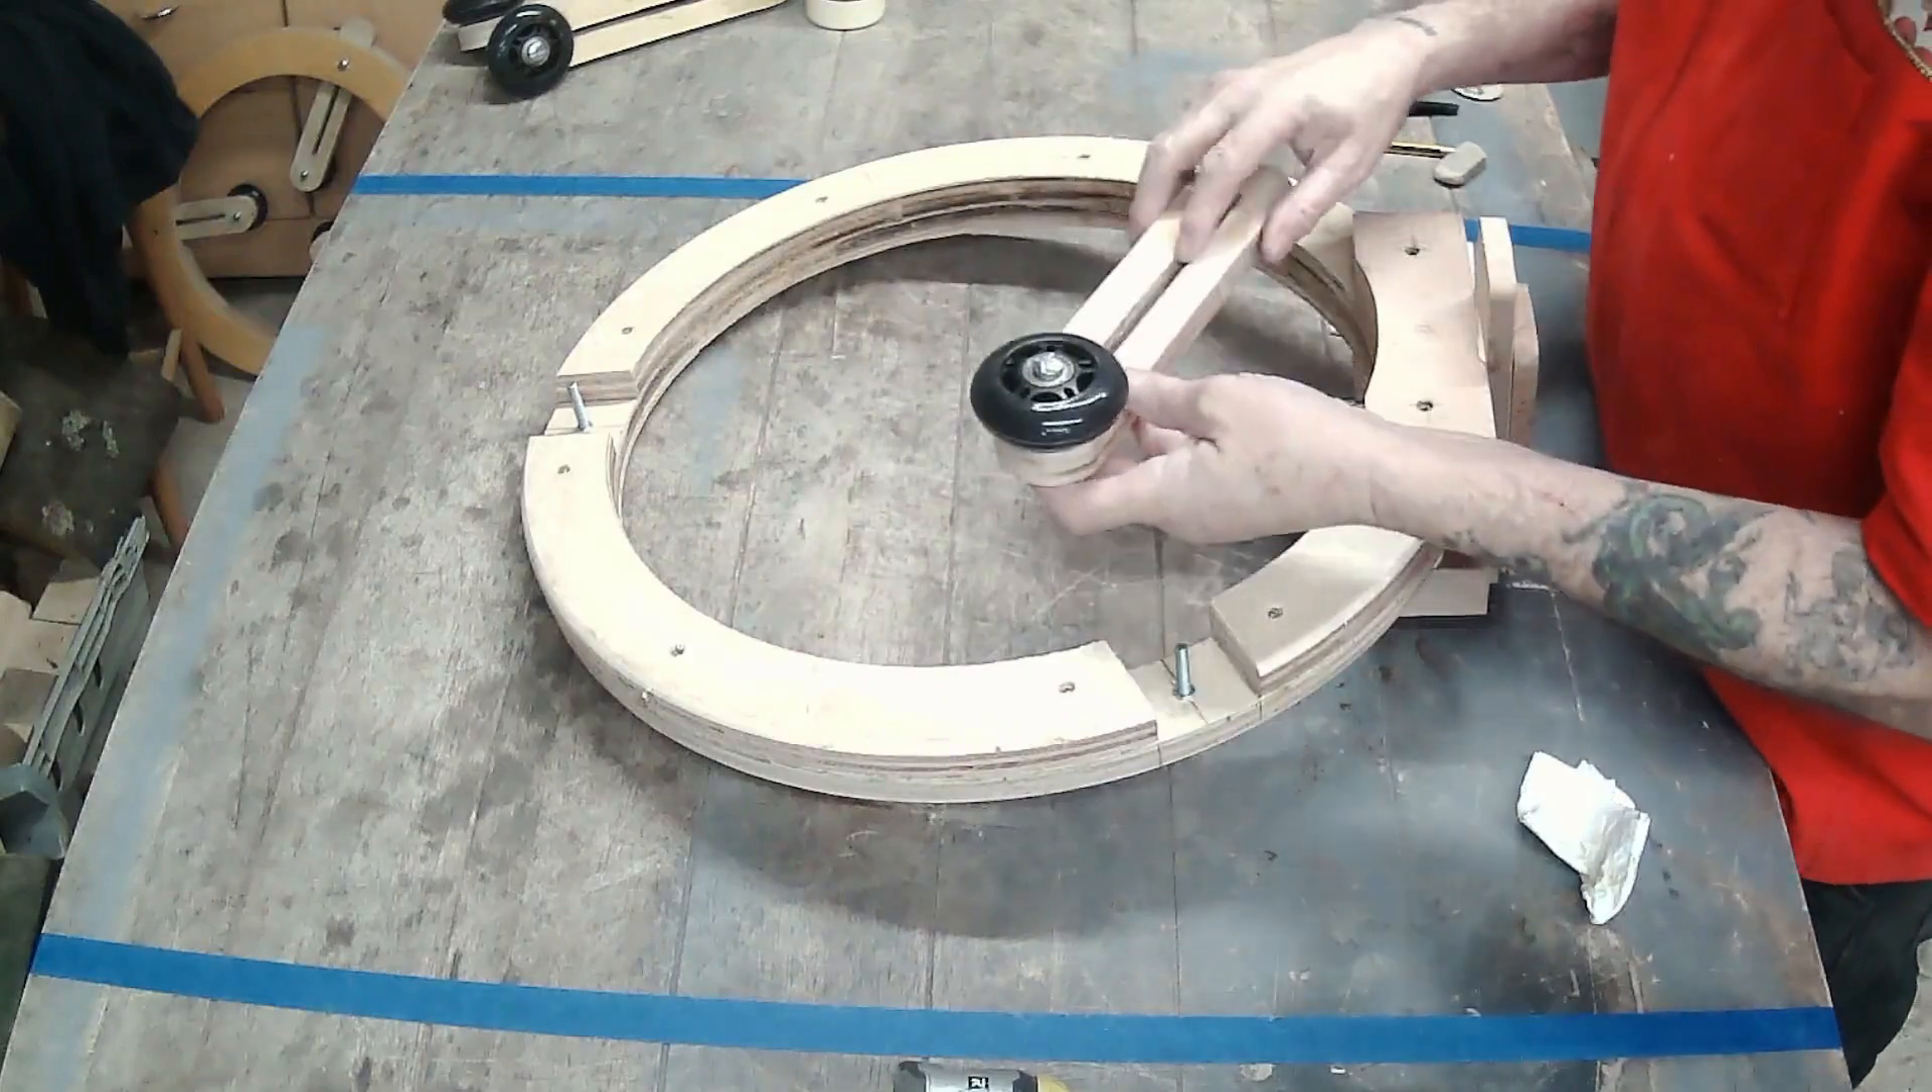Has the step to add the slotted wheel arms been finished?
No.